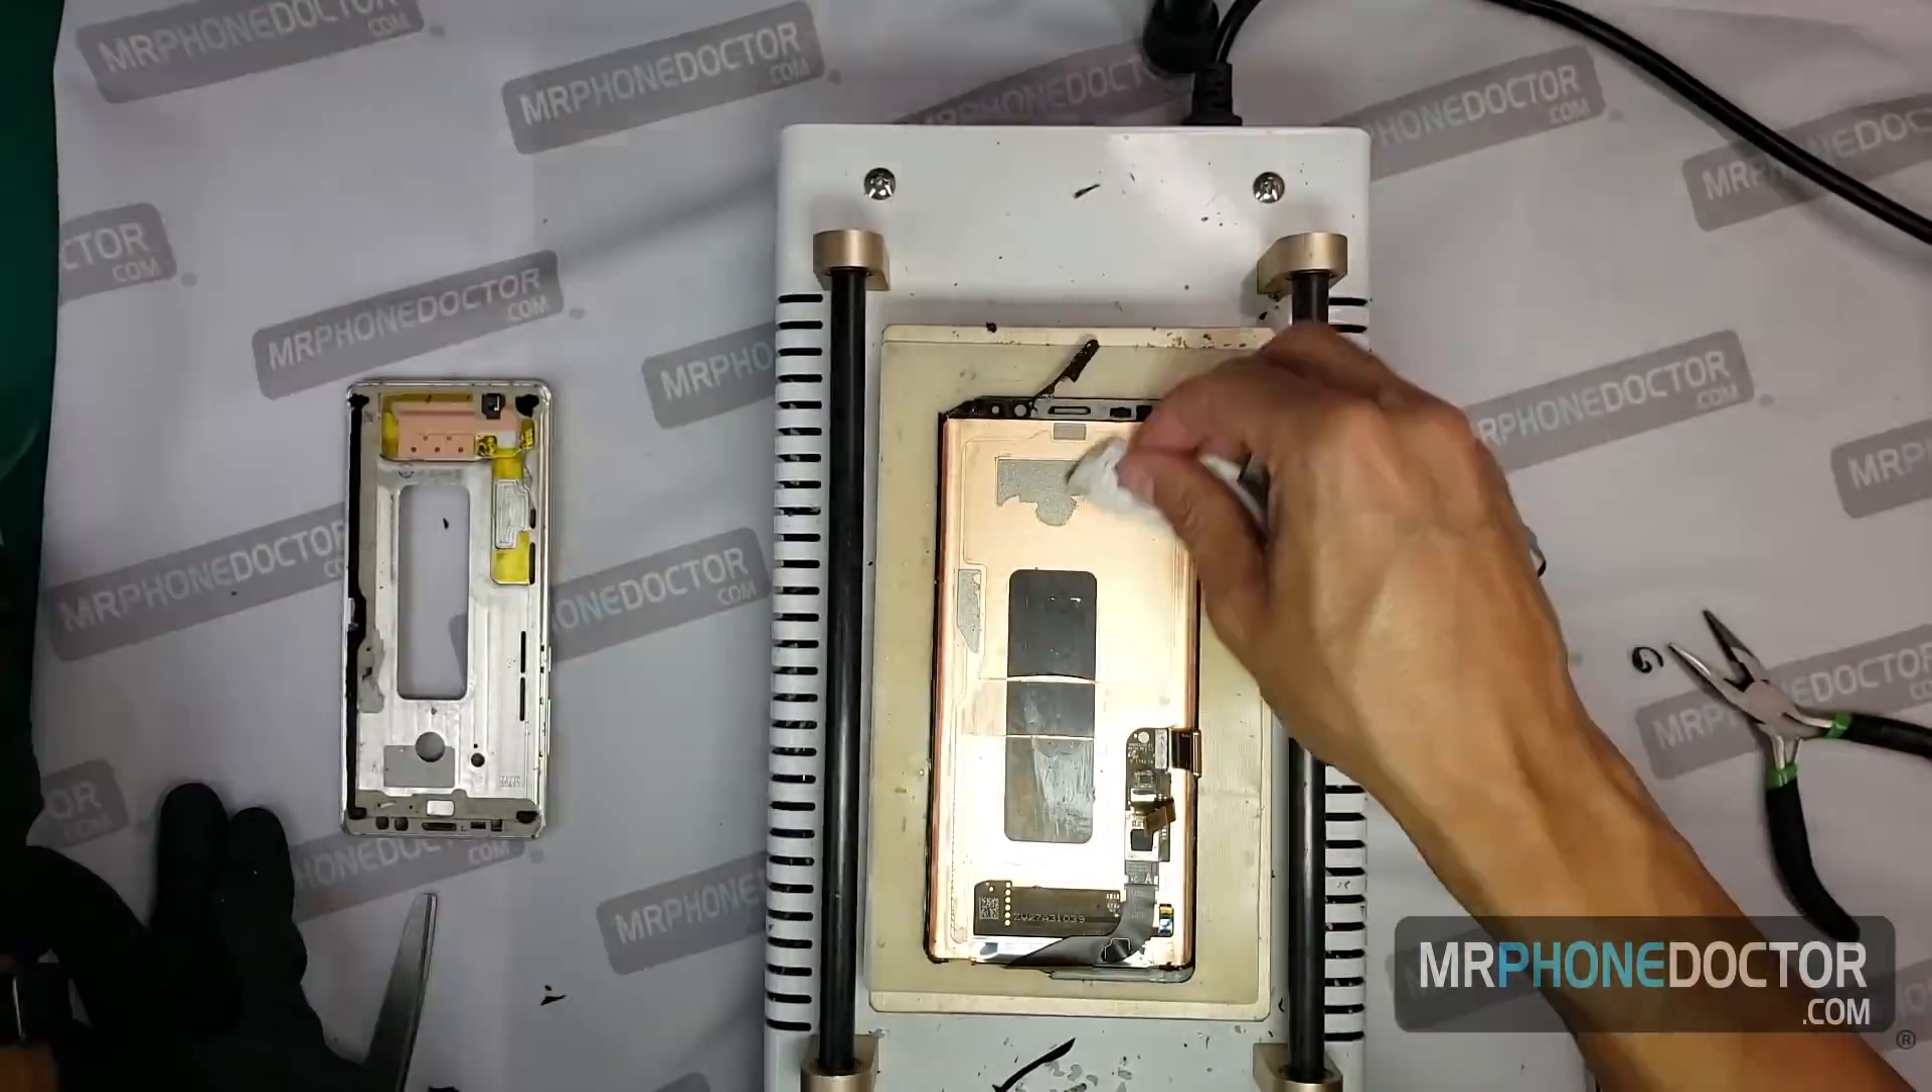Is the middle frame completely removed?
Yes.